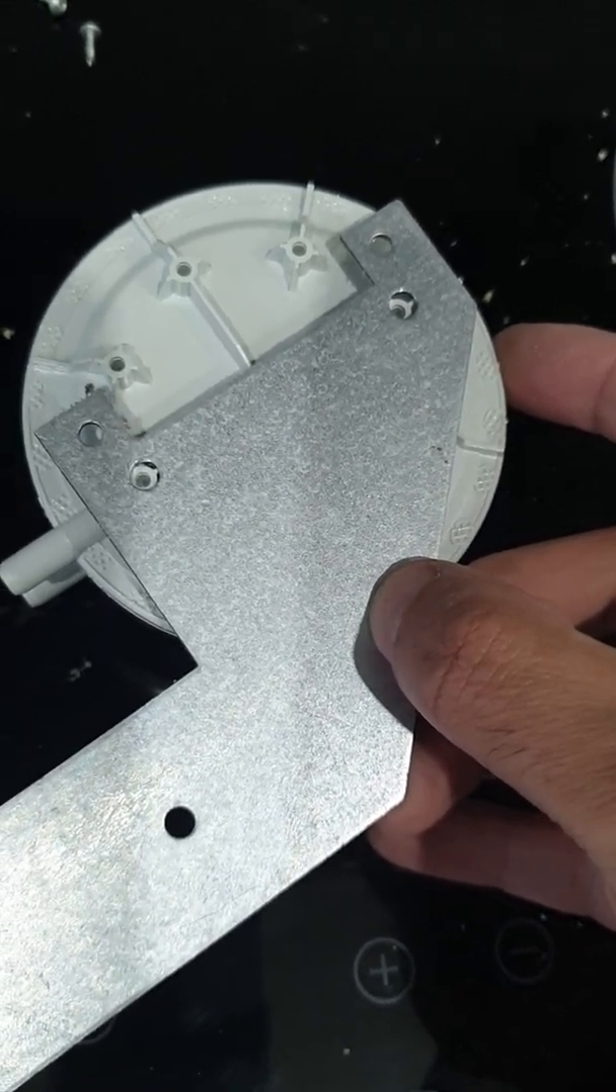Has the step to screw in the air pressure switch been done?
No.